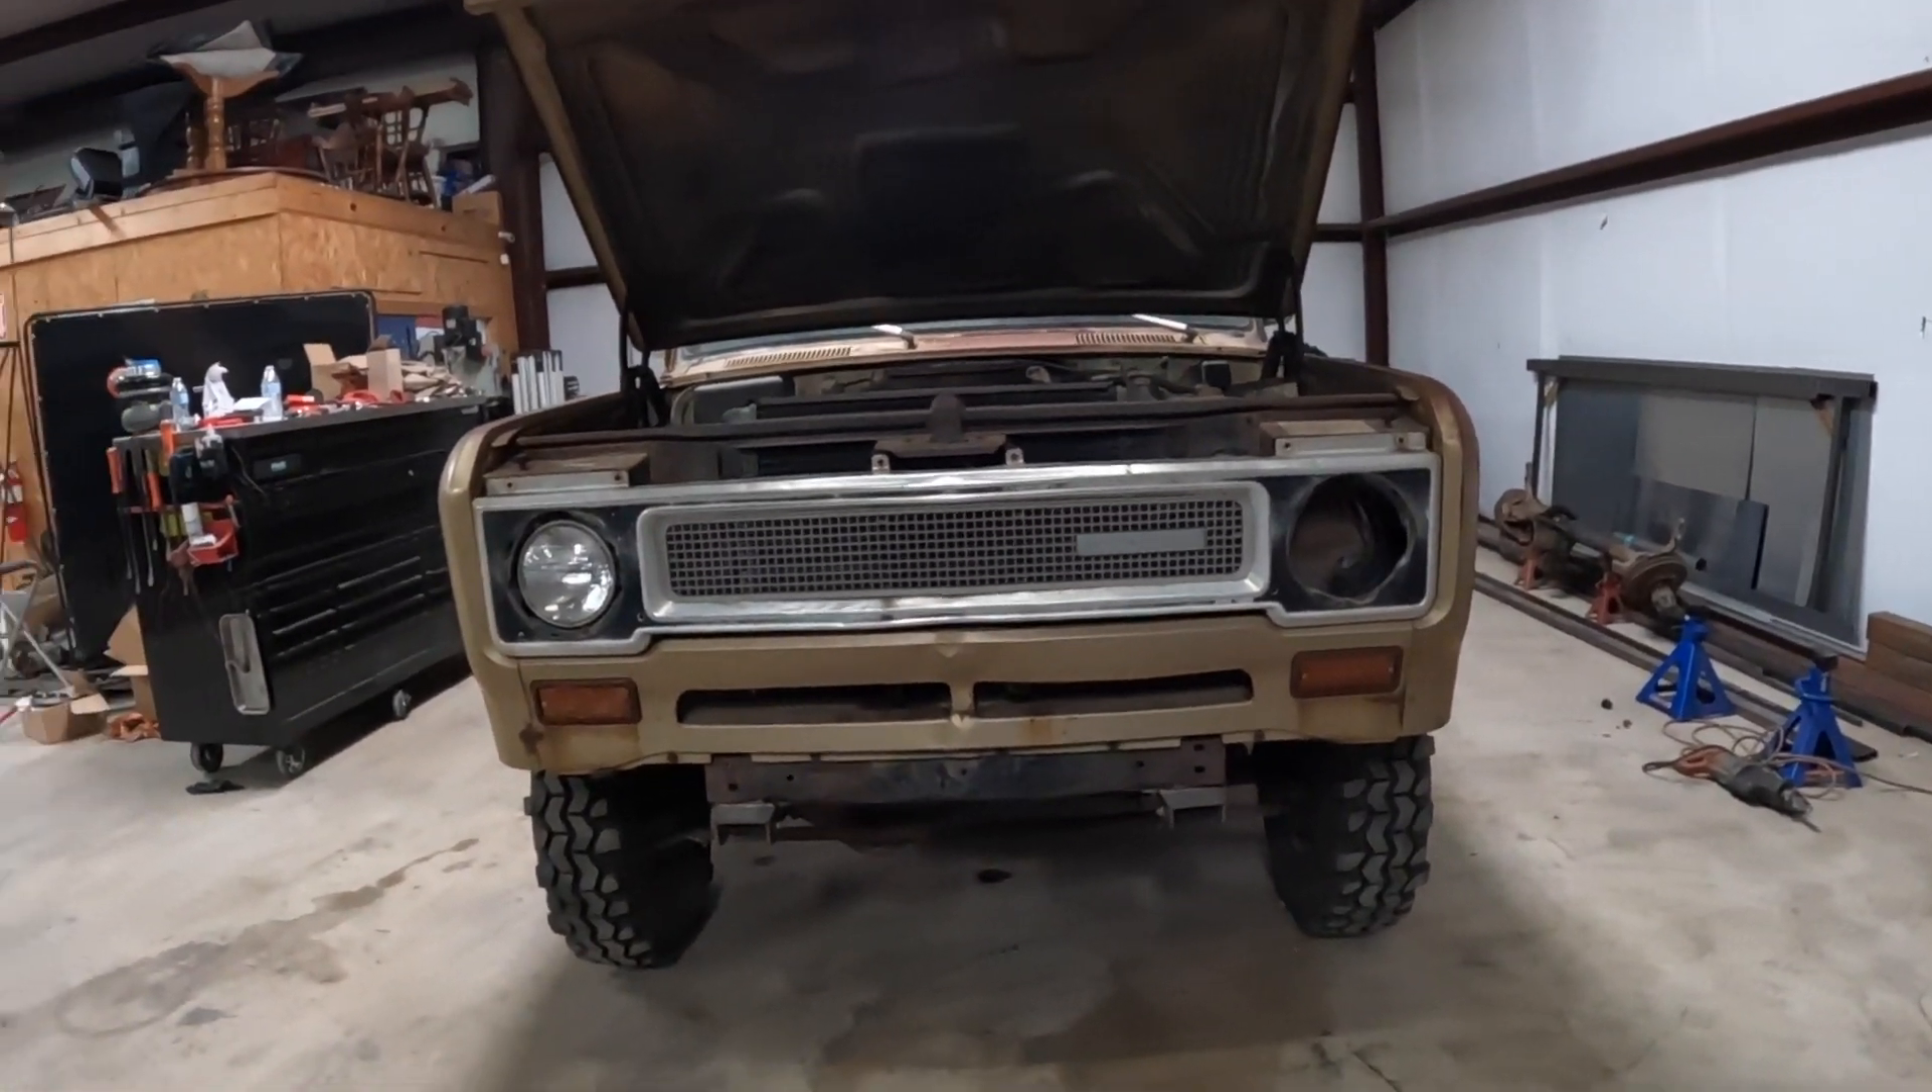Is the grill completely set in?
Yes.